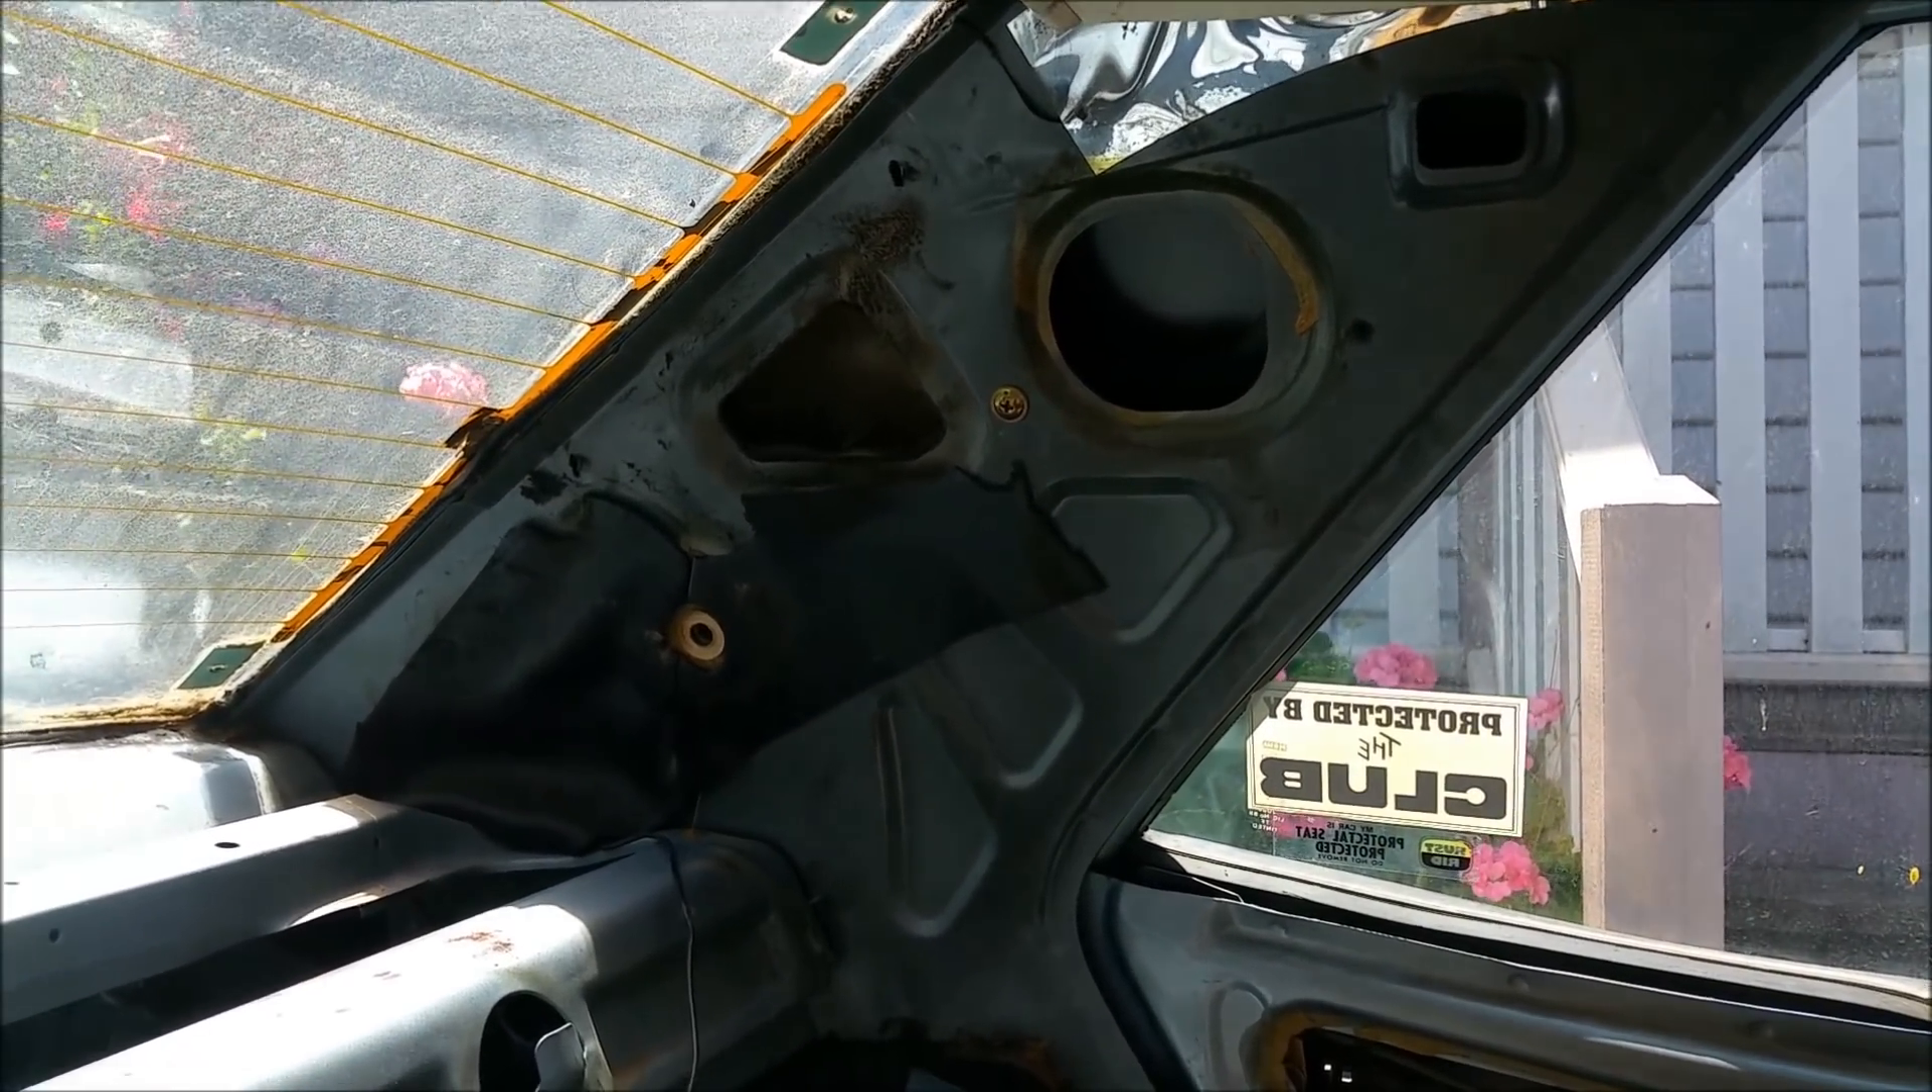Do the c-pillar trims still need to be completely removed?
No.